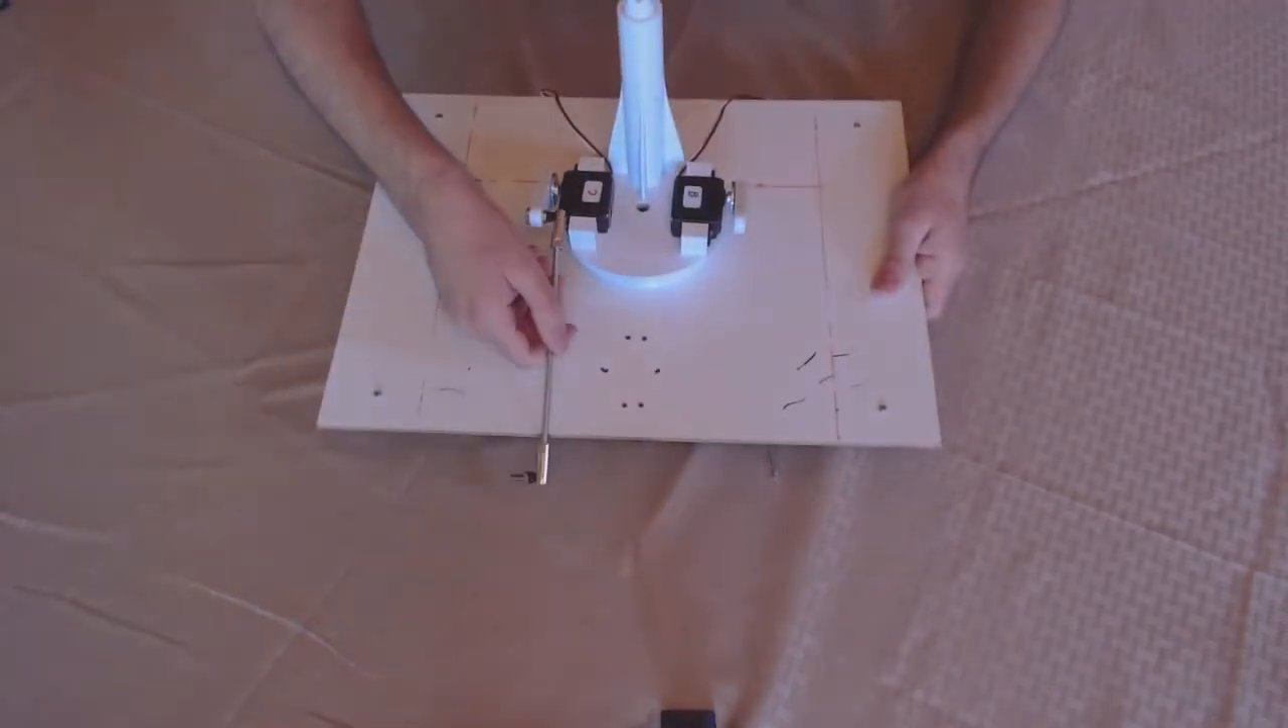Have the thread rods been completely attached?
No.